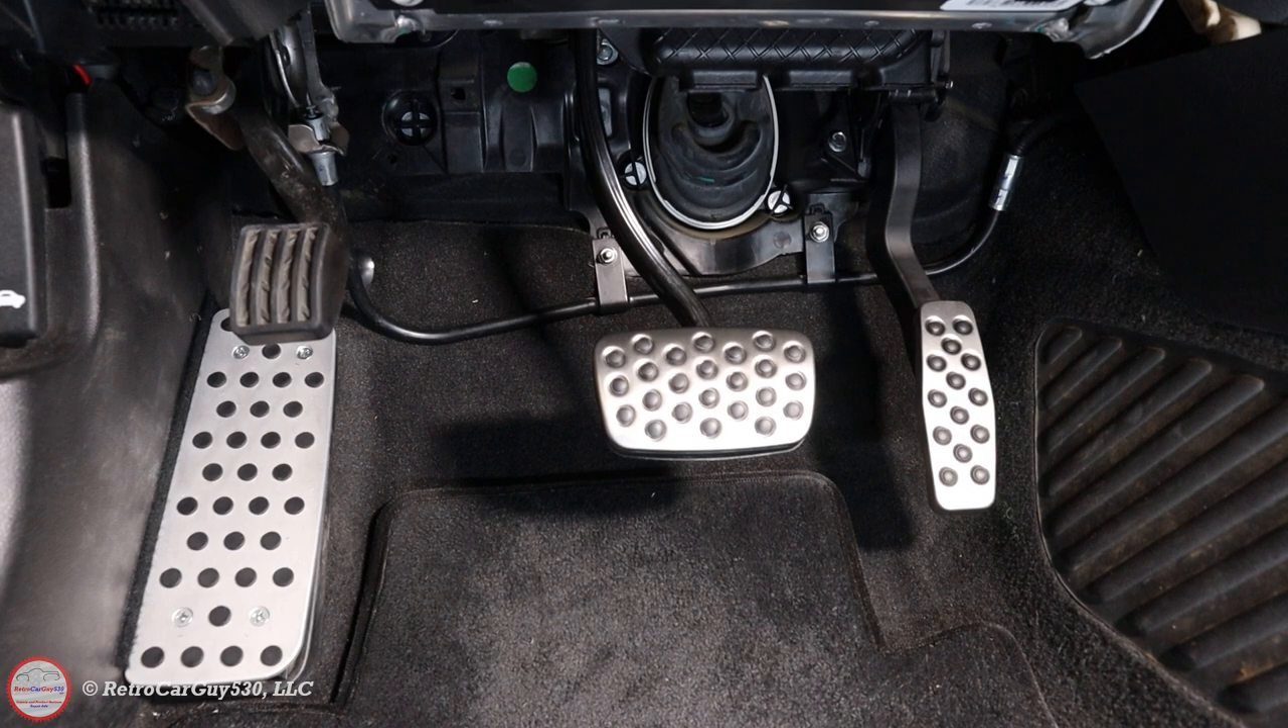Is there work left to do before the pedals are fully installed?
No.